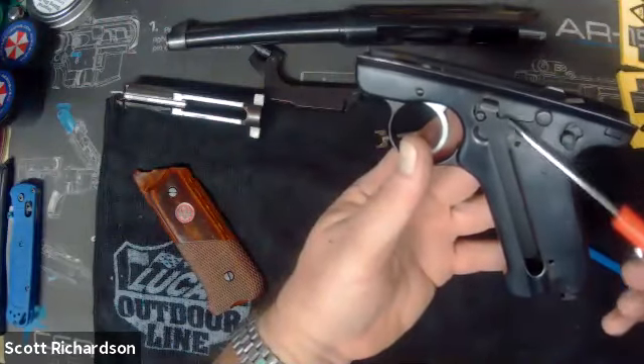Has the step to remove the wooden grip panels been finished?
Yes.